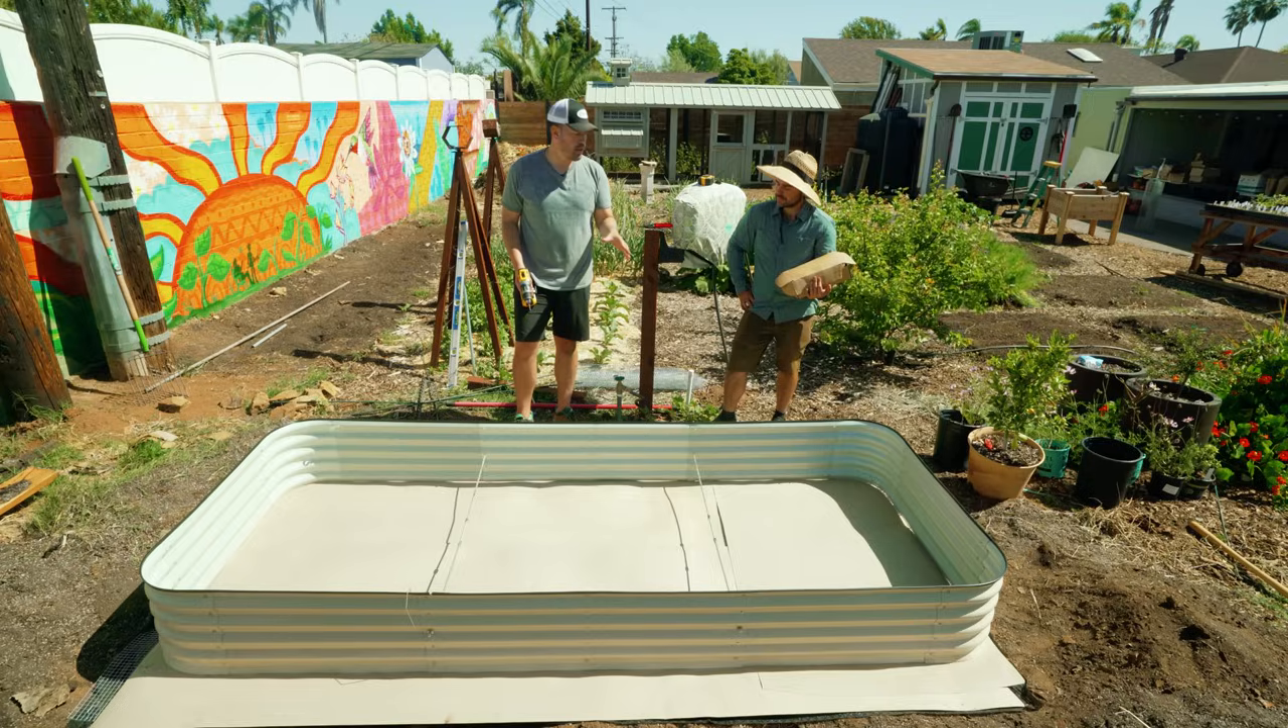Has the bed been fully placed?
Yes.